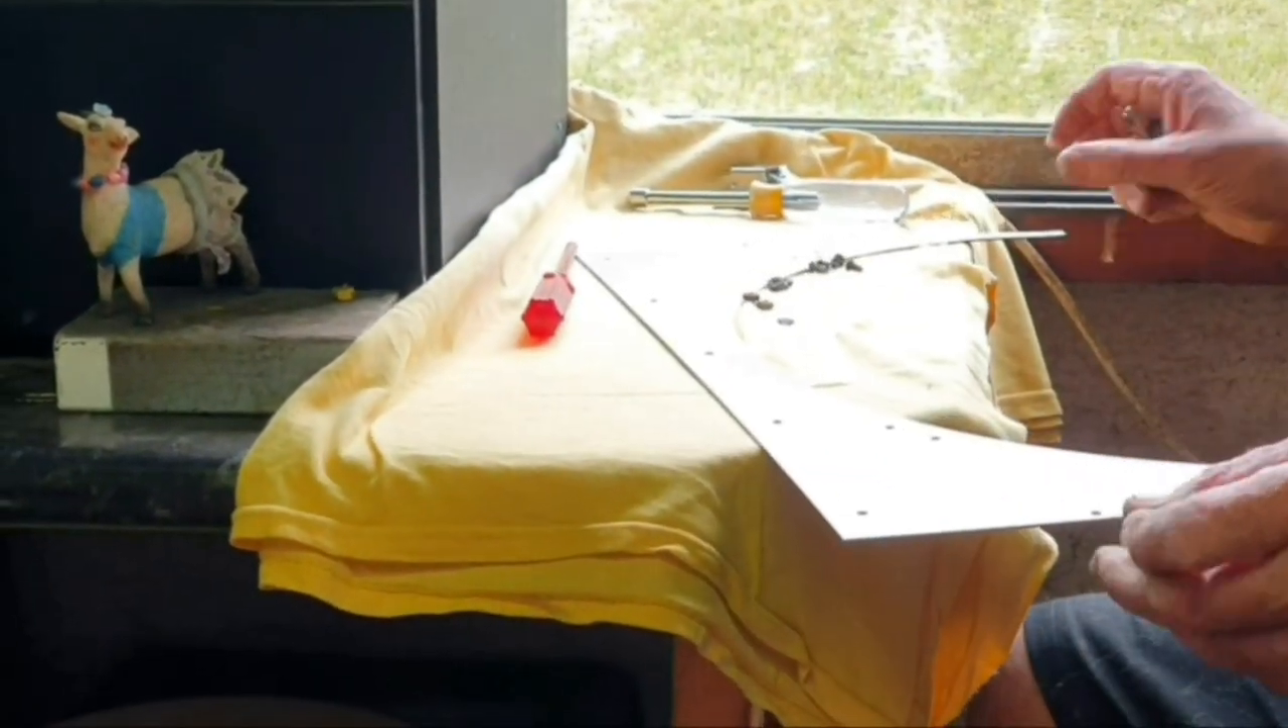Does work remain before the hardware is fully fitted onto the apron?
Yes.